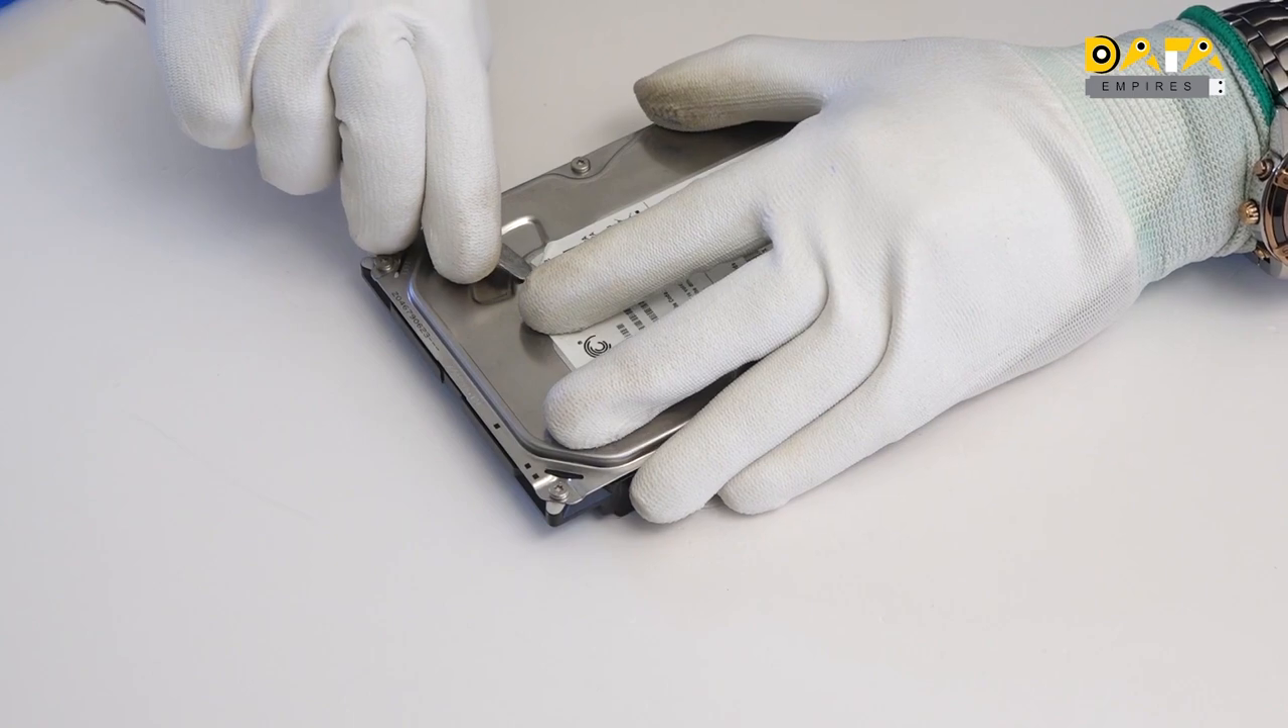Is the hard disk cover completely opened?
No.